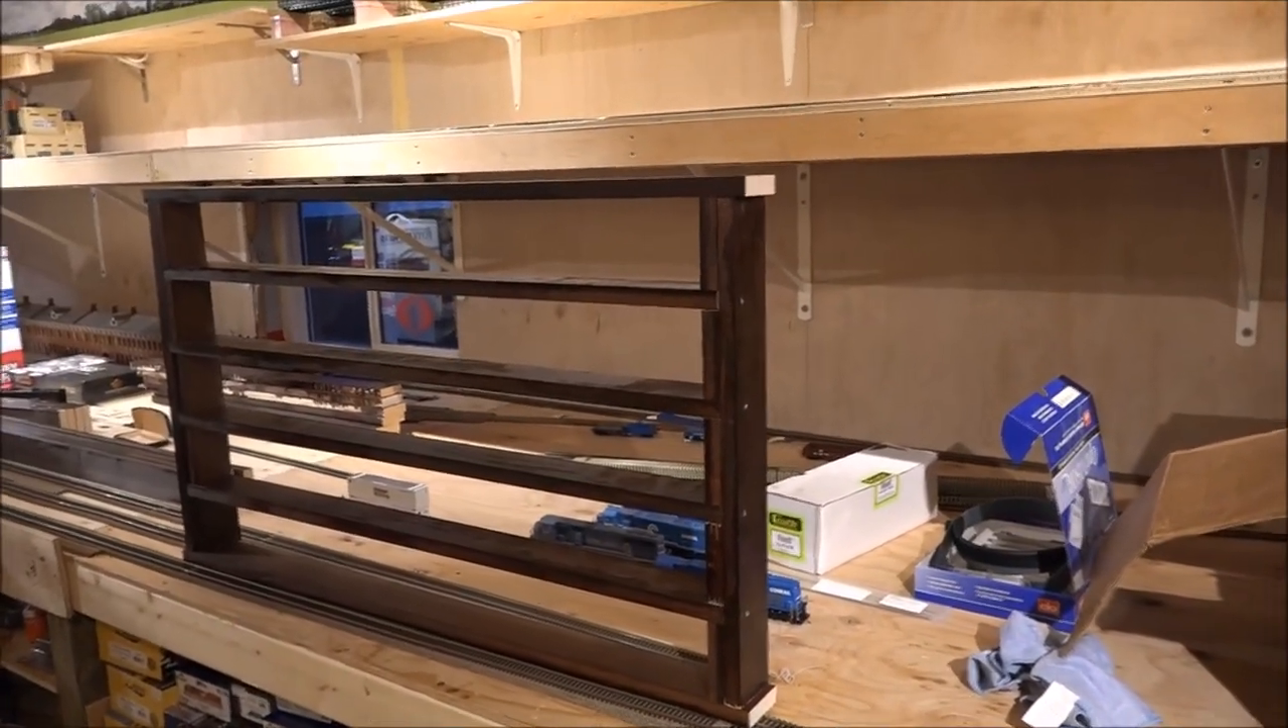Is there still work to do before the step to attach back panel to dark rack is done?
Yes.